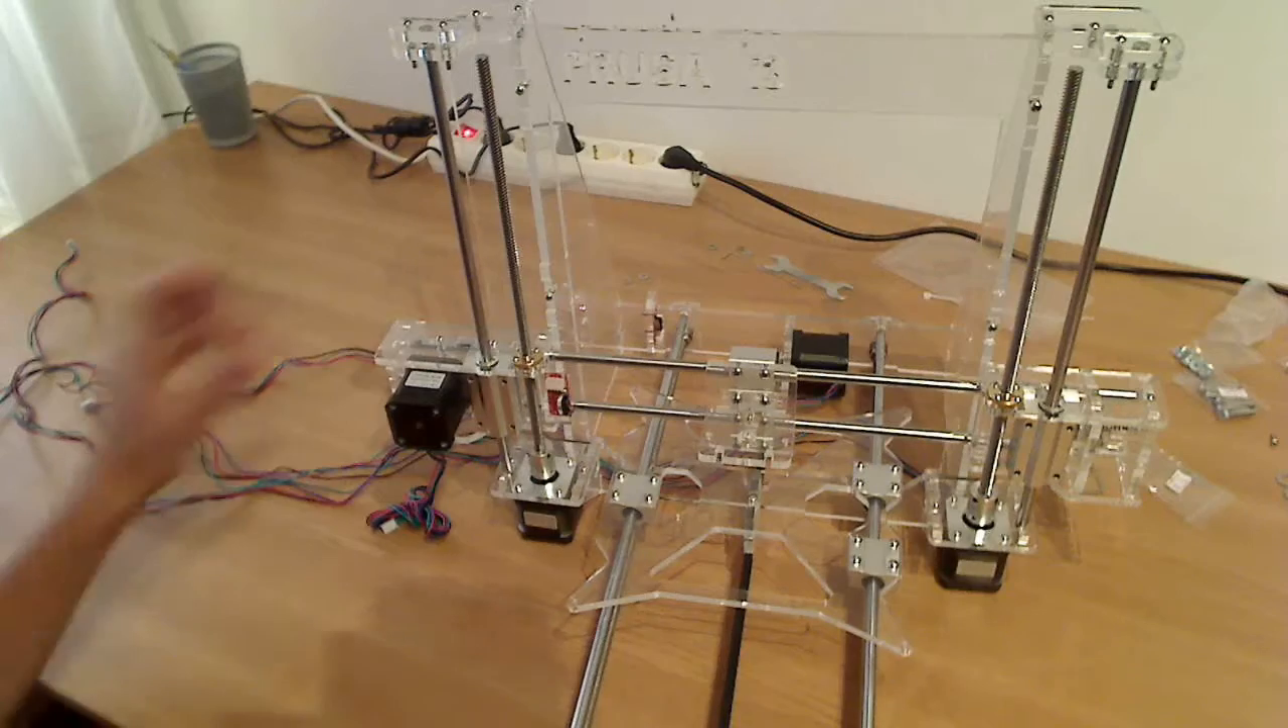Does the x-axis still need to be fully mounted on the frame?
No.